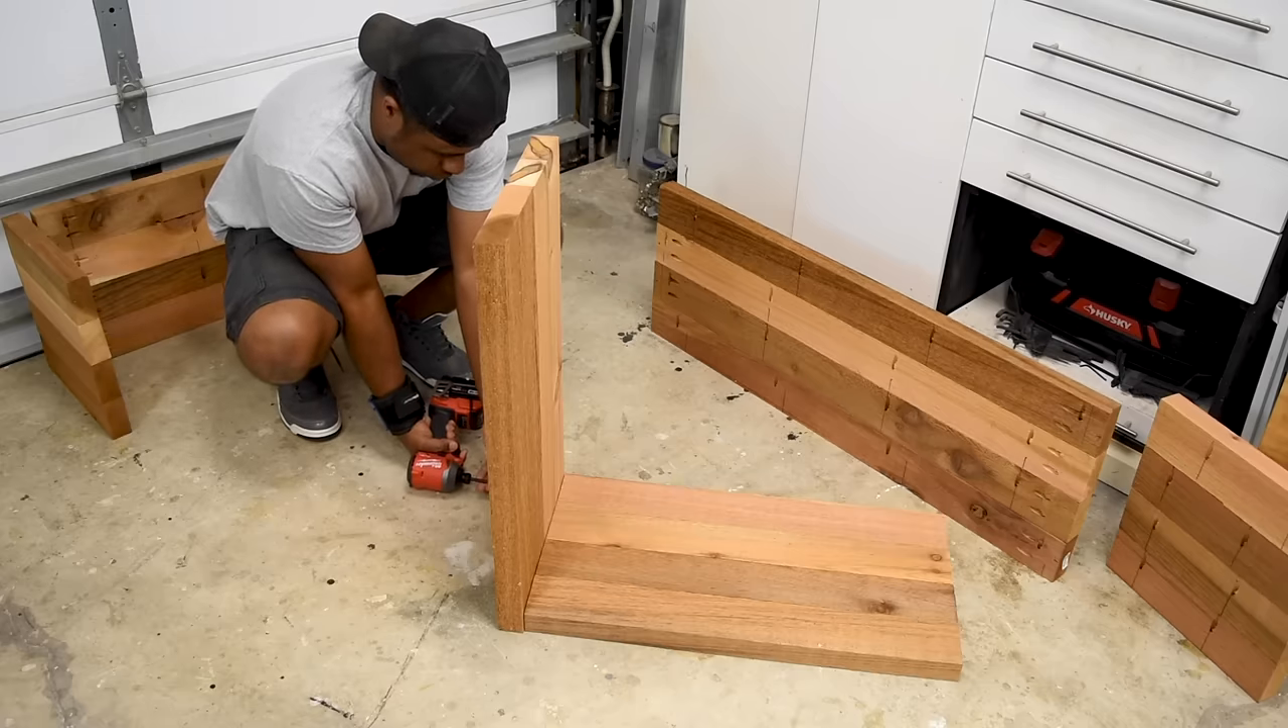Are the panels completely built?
Yes.